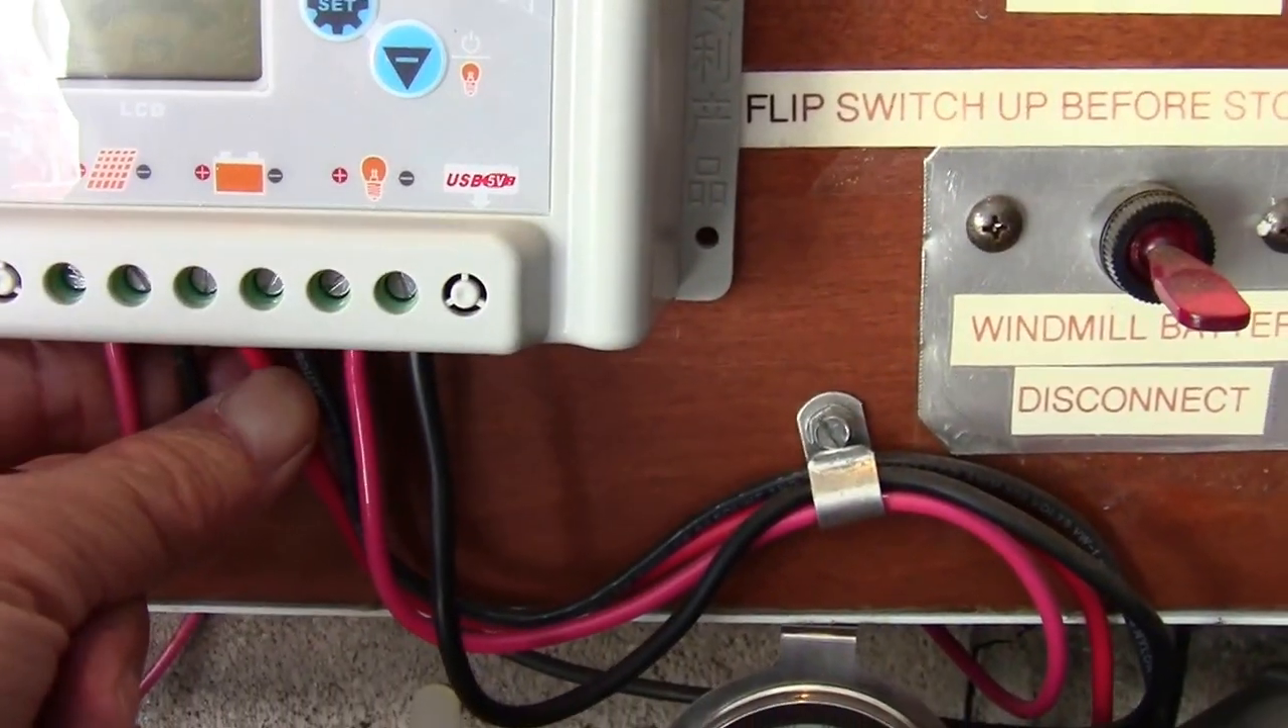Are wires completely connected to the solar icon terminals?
Yes.